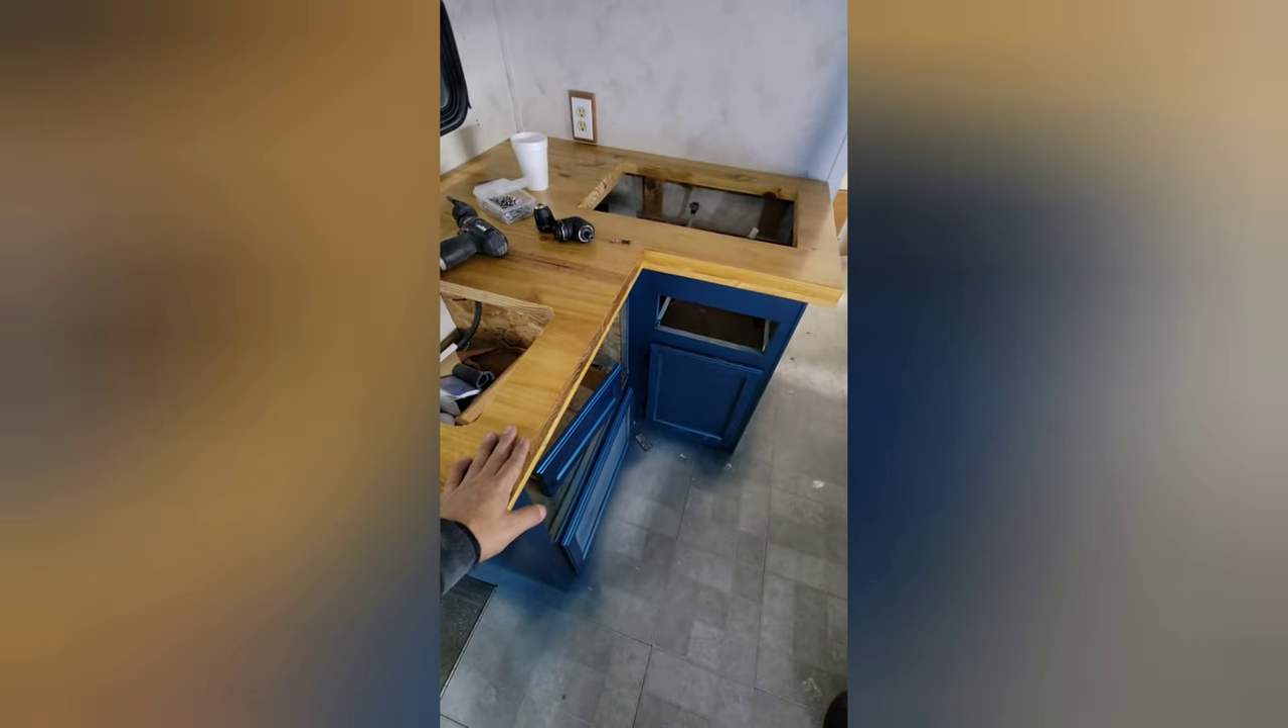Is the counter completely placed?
Yes.